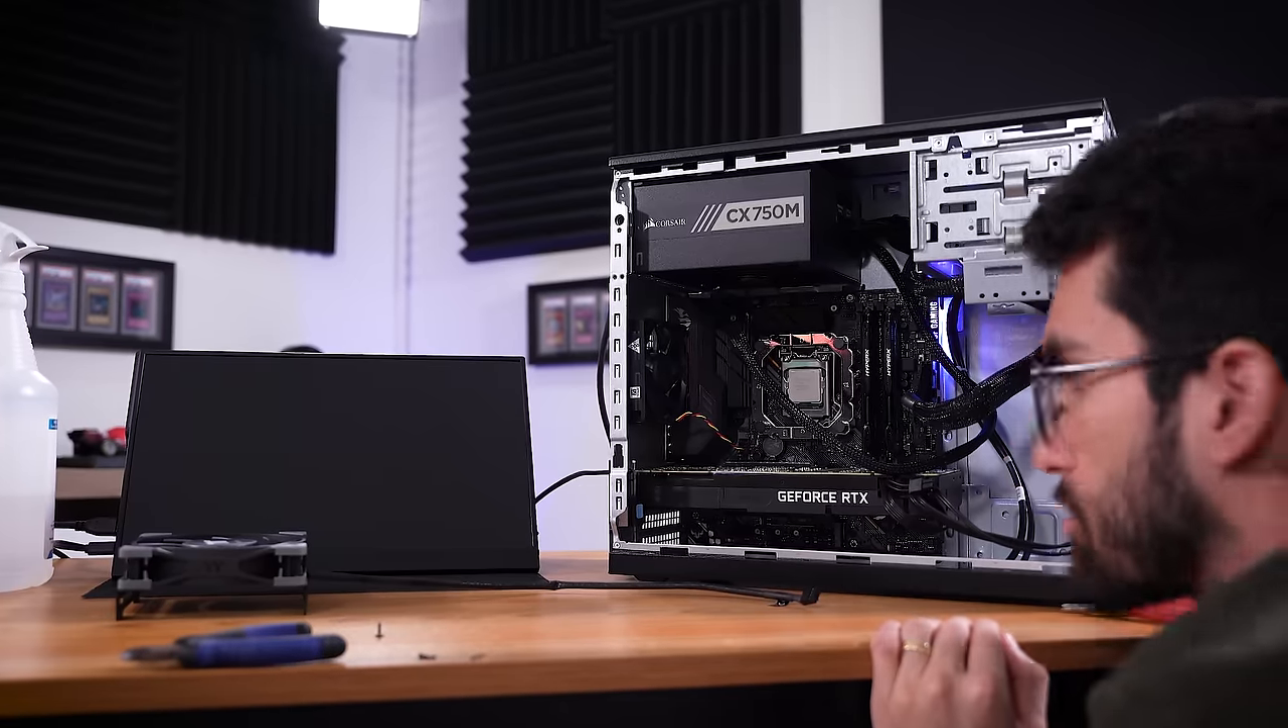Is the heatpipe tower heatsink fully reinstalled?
No.